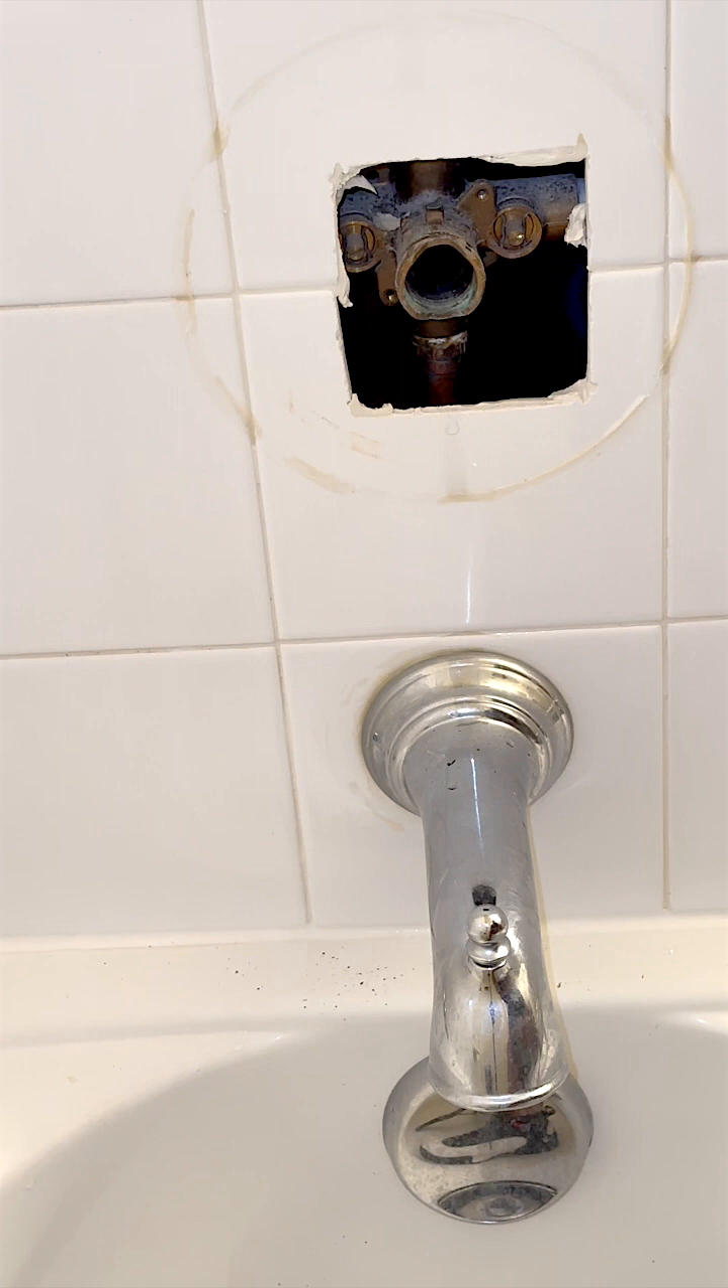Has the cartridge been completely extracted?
Yes.